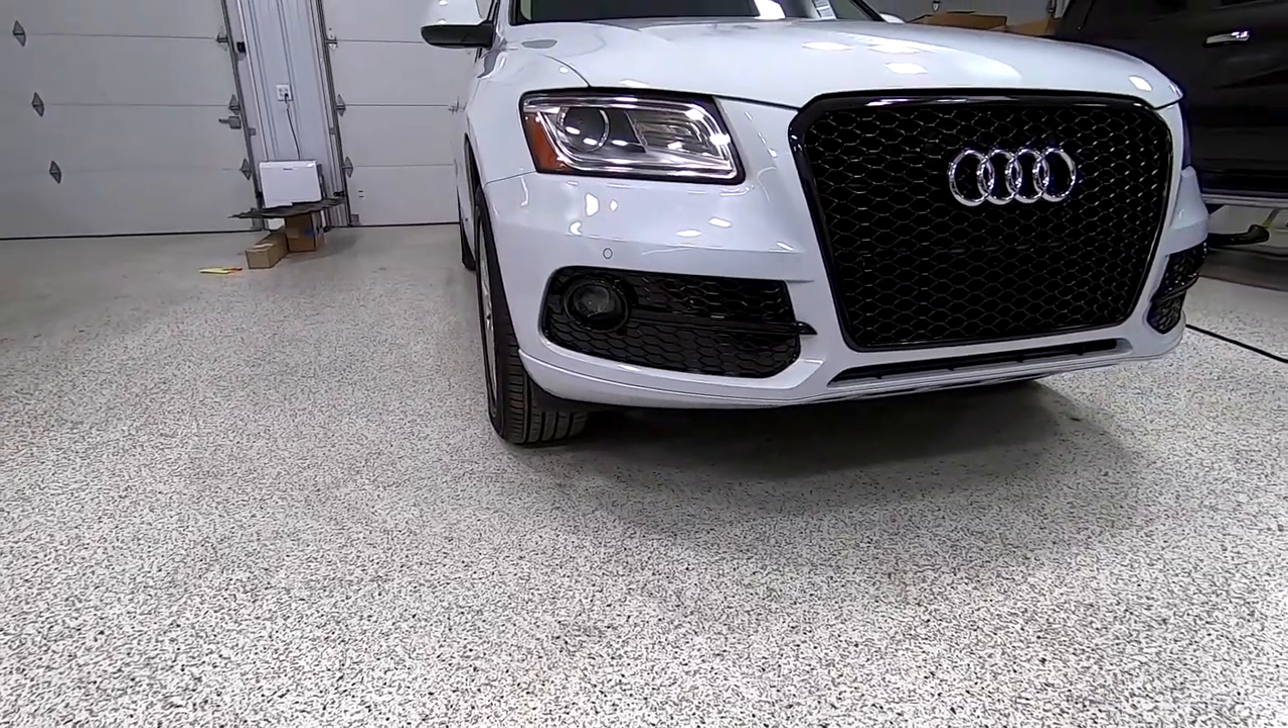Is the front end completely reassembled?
Yes.